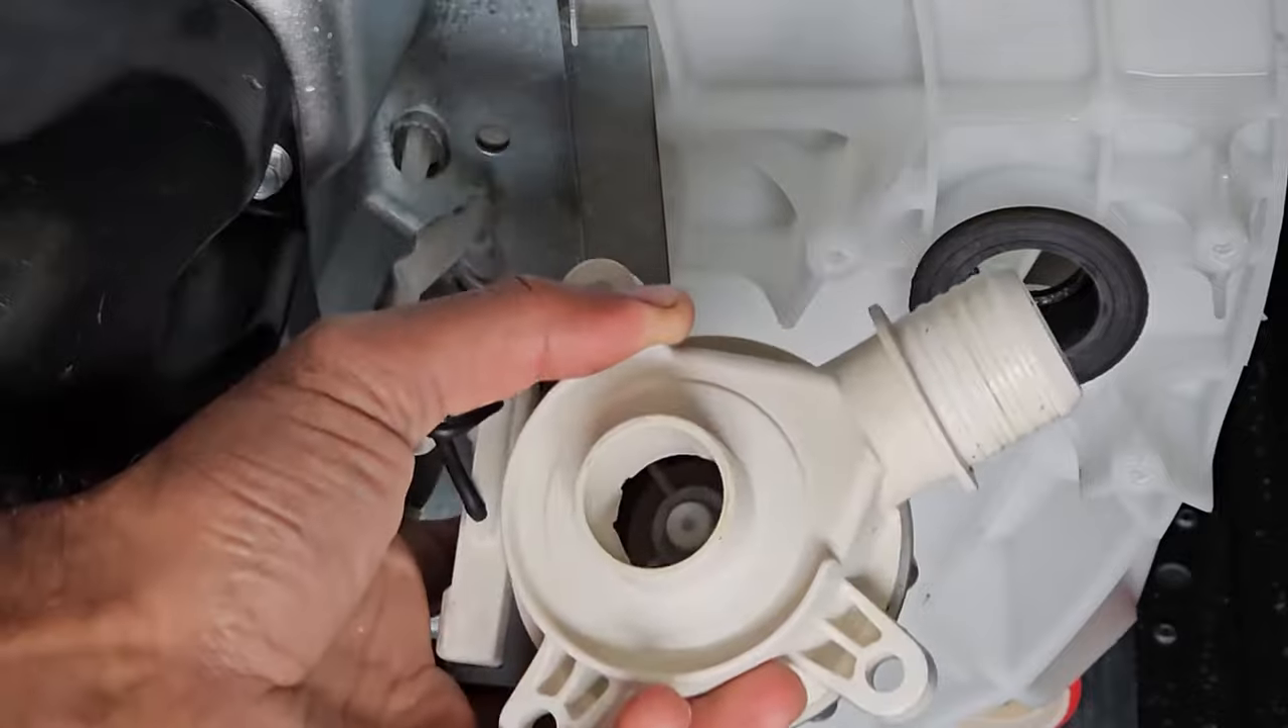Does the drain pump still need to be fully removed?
No.